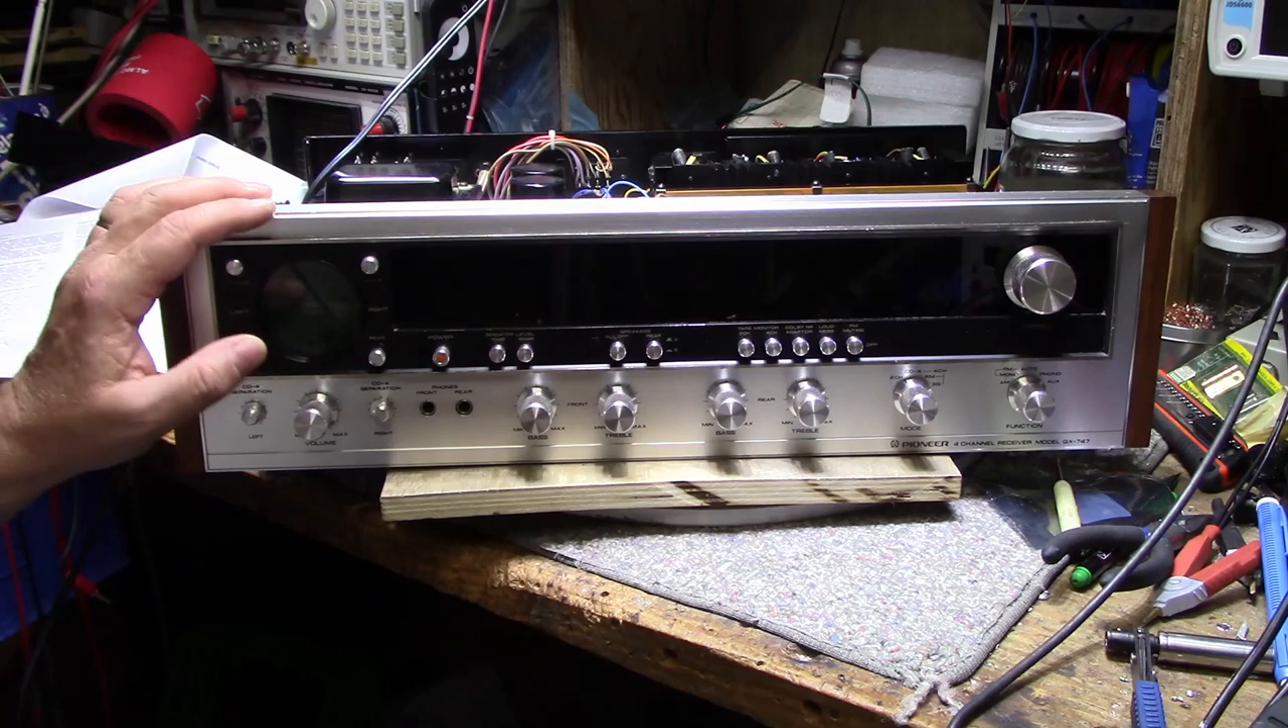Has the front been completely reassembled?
Yes.